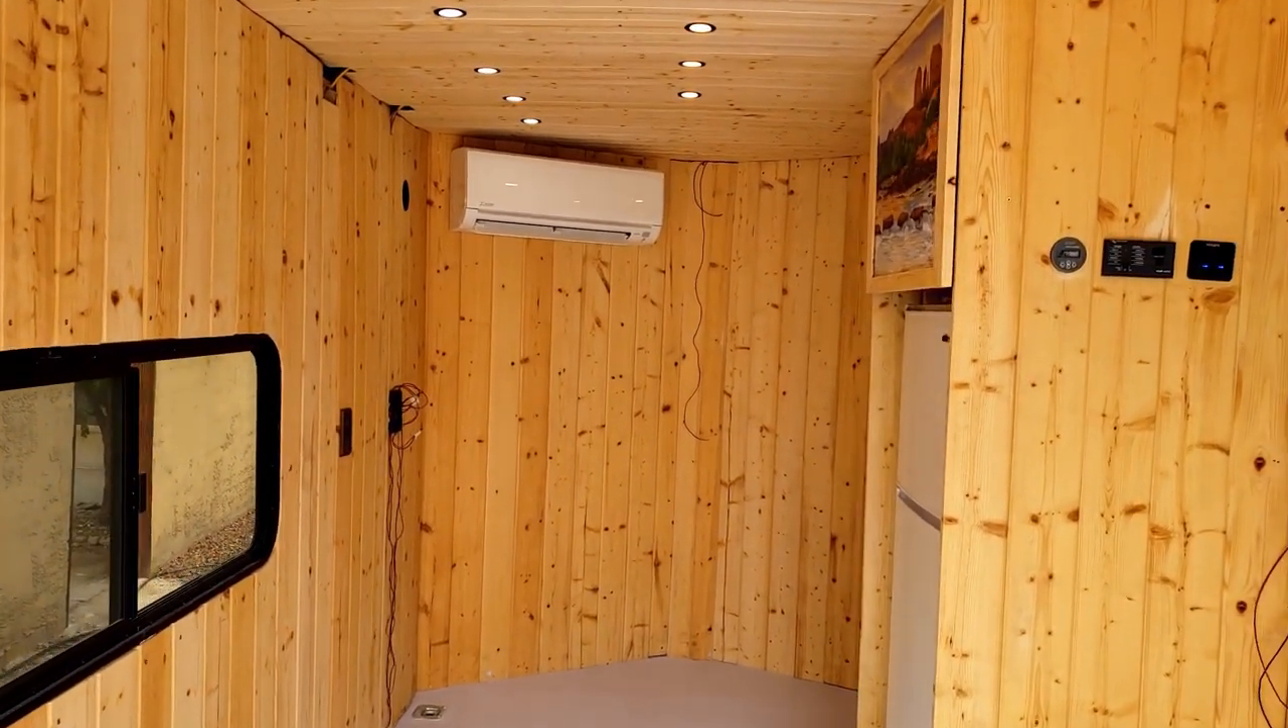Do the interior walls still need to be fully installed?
No.